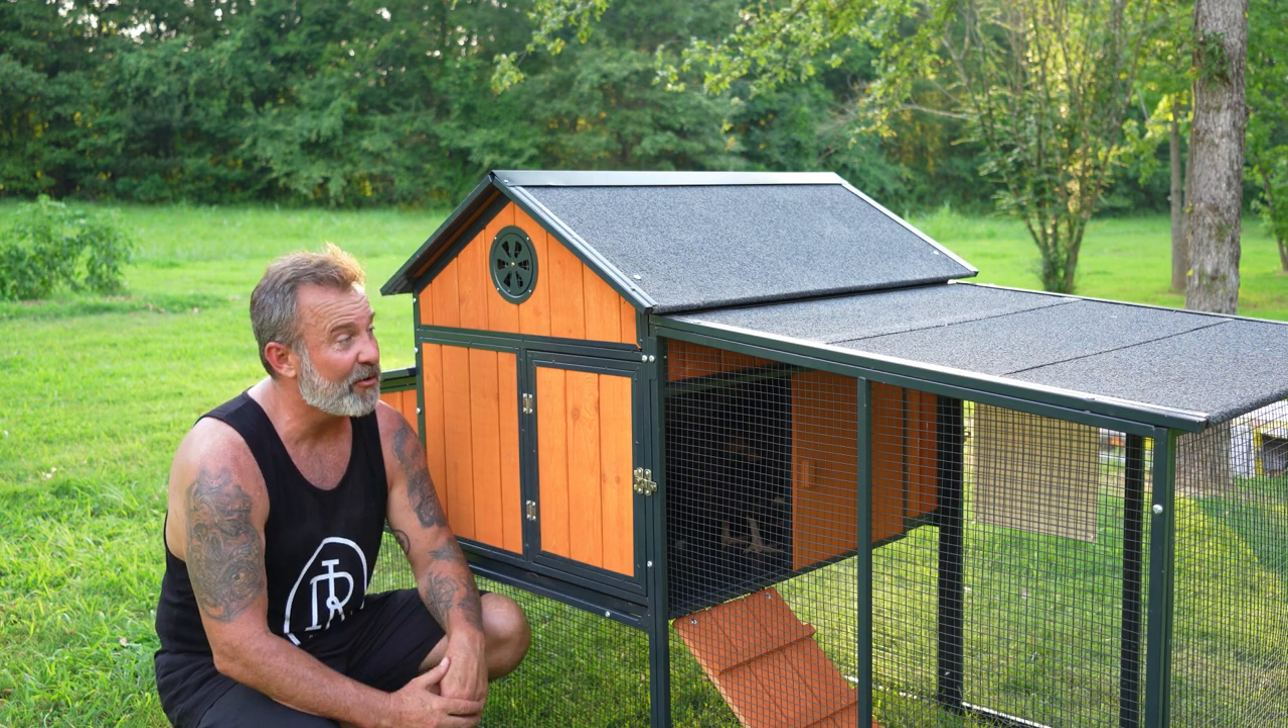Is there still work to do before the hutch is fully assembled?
No.